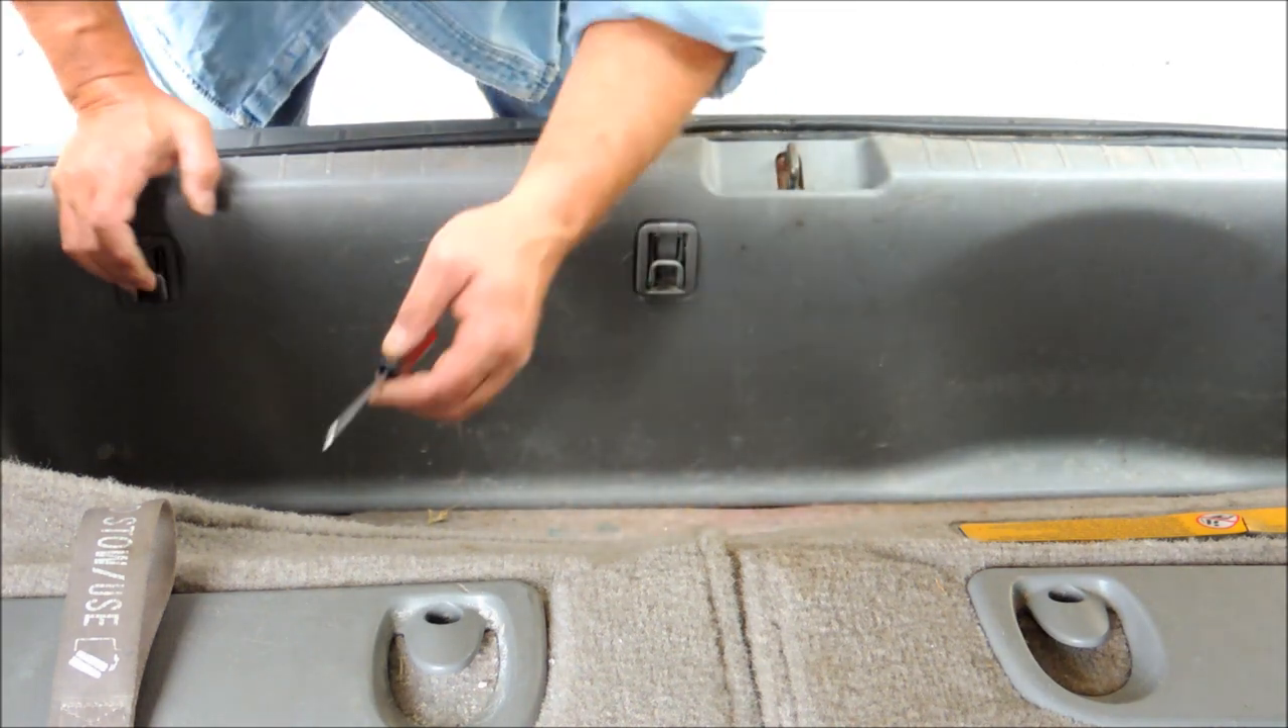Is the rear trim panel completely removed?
No.